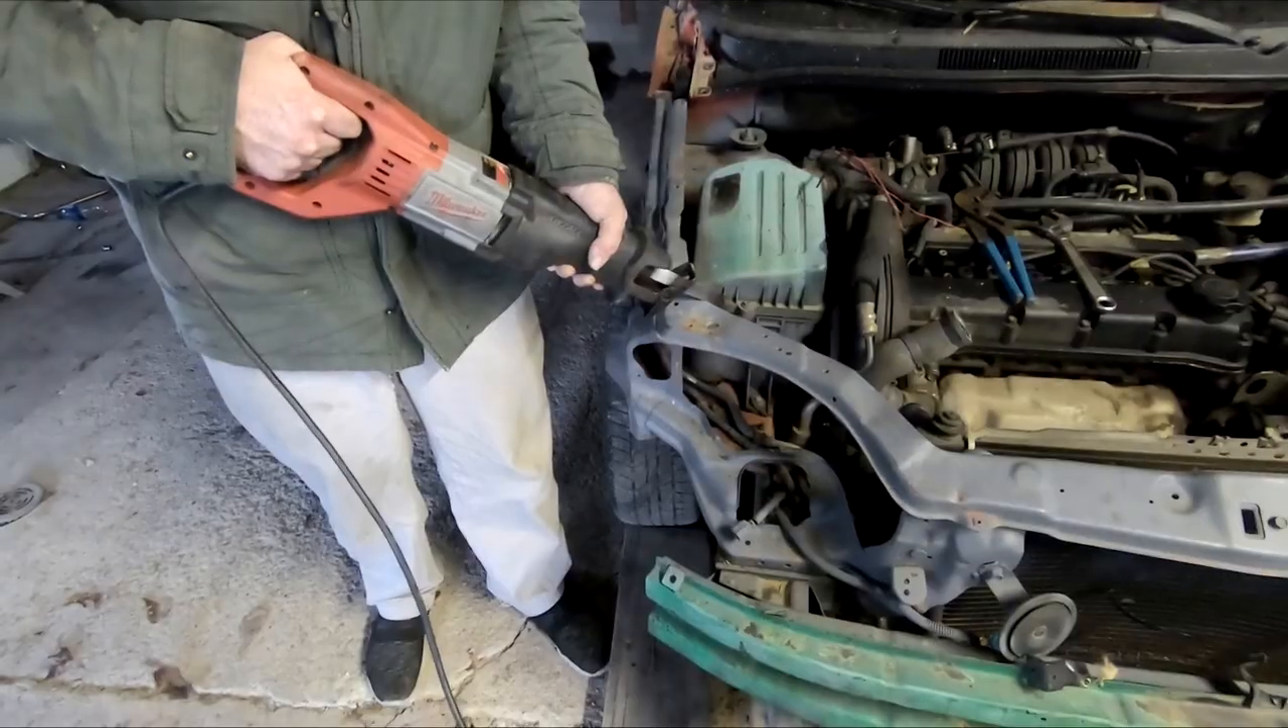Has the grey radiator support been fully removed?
No.